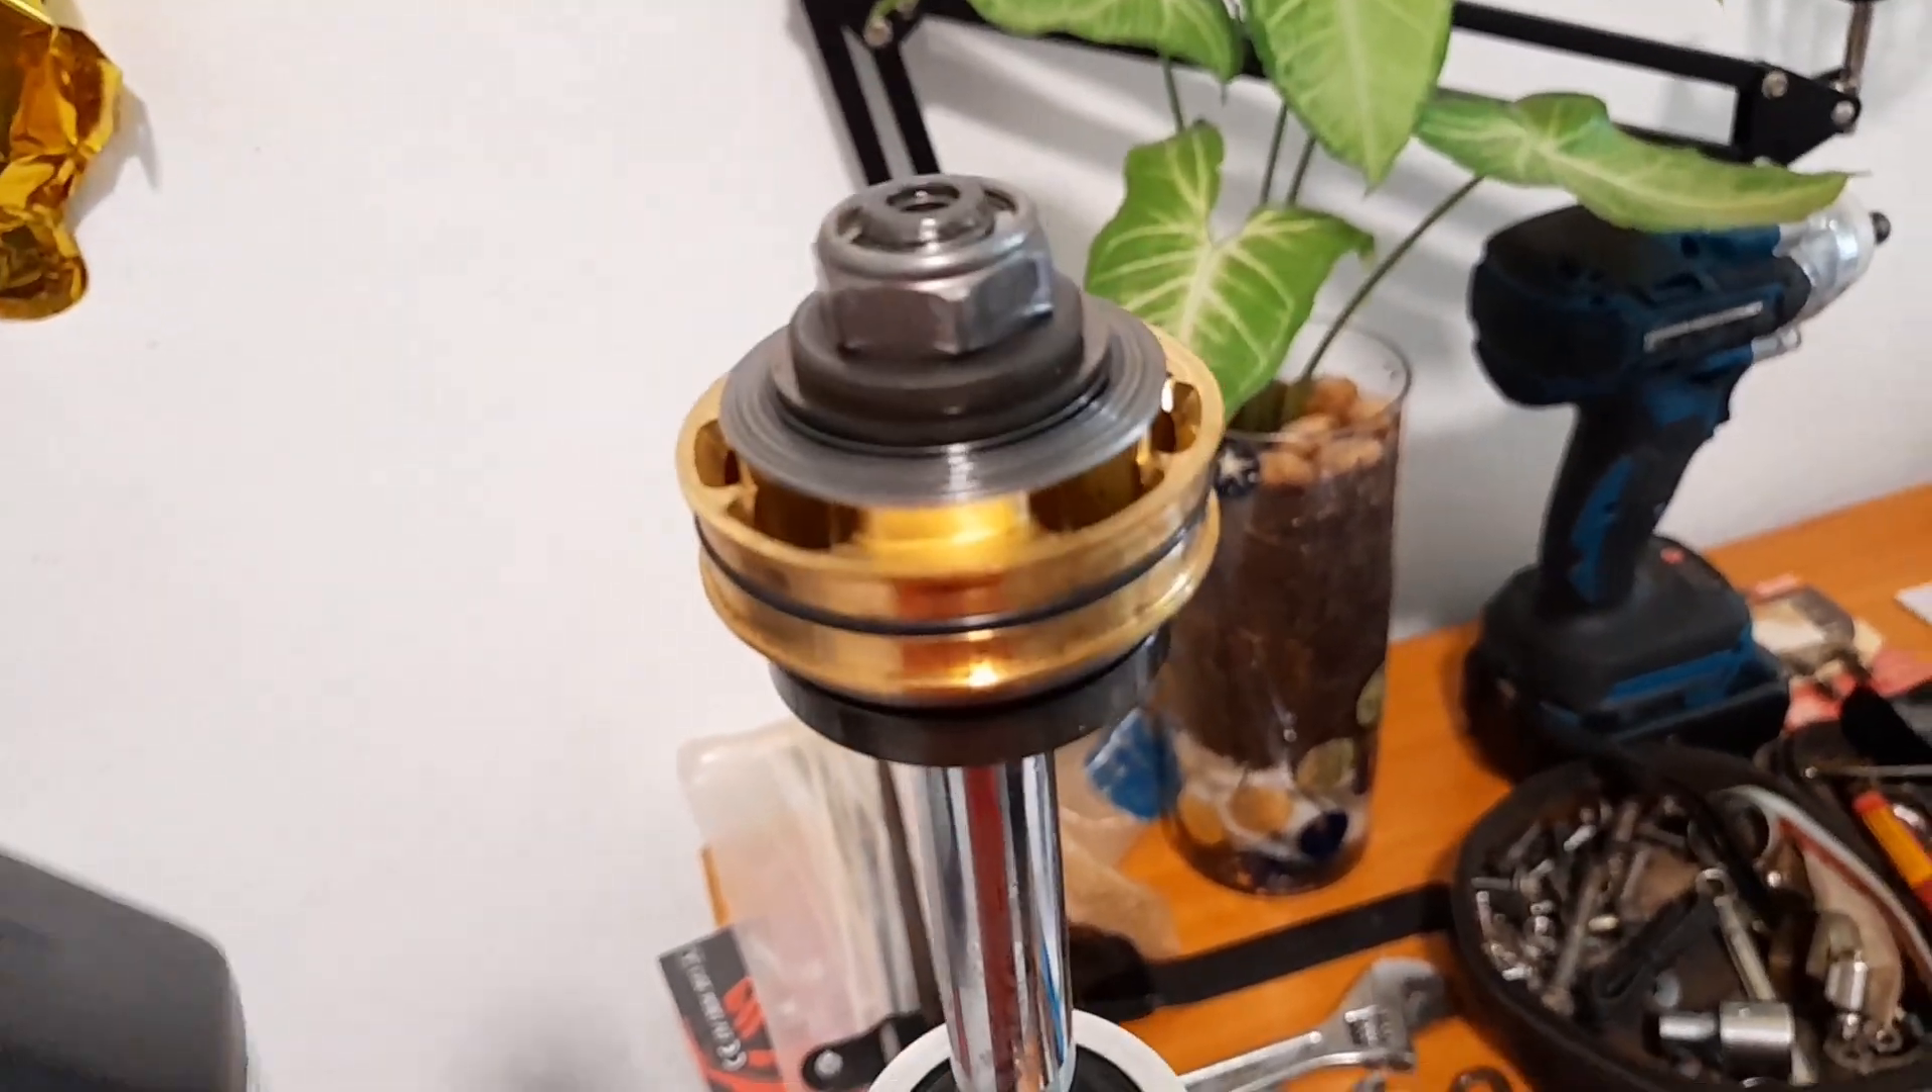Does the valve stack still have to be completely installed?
No.